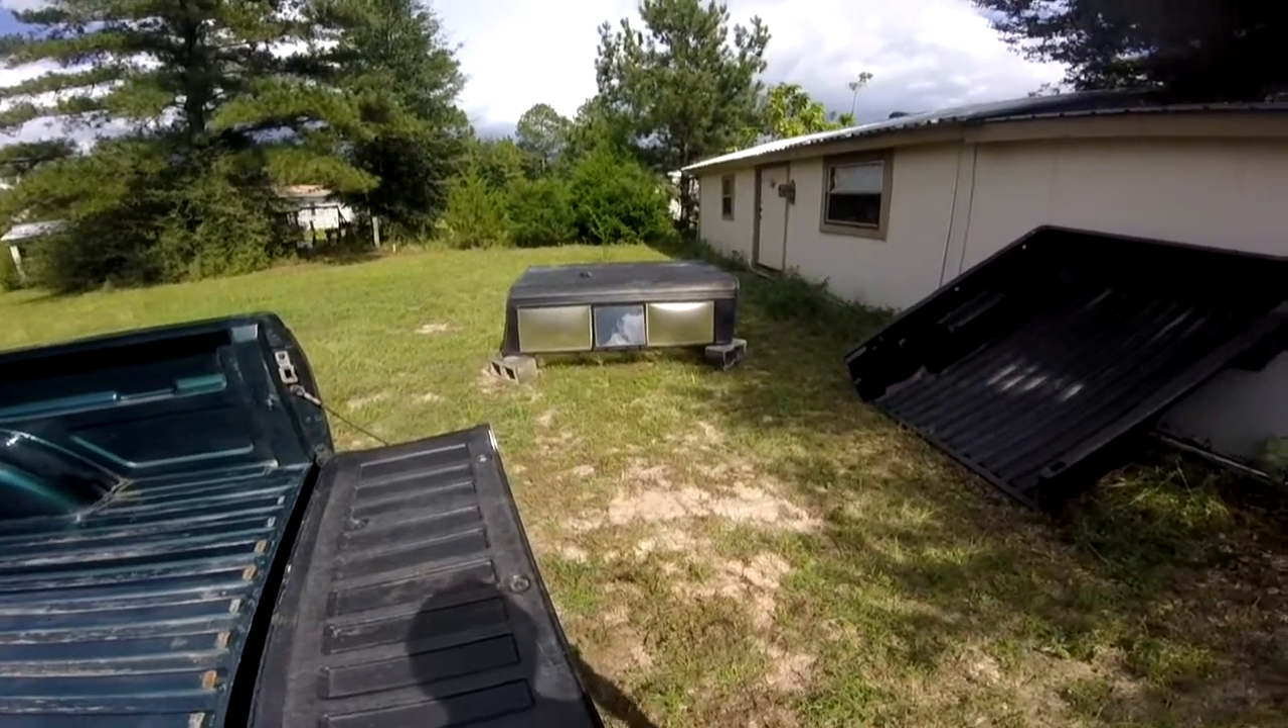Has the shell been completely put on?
No.